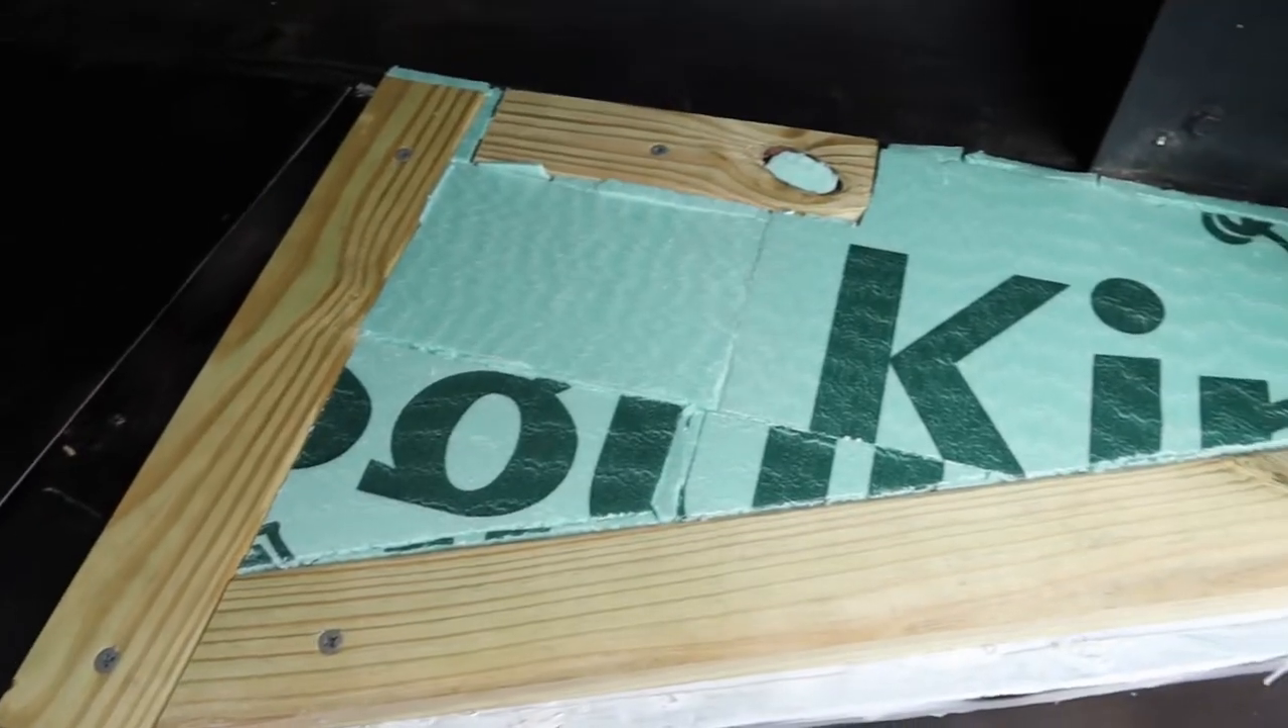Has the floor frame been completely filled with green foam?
Yes.